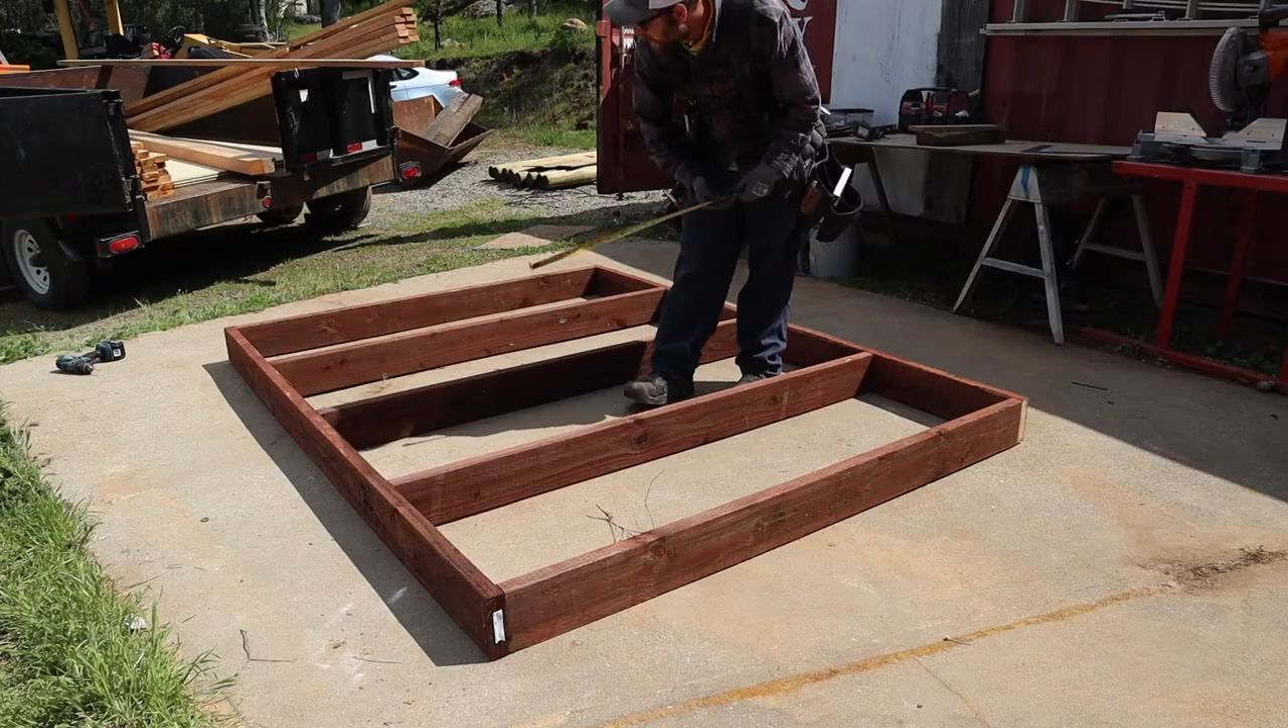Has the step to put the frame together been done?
Yes.